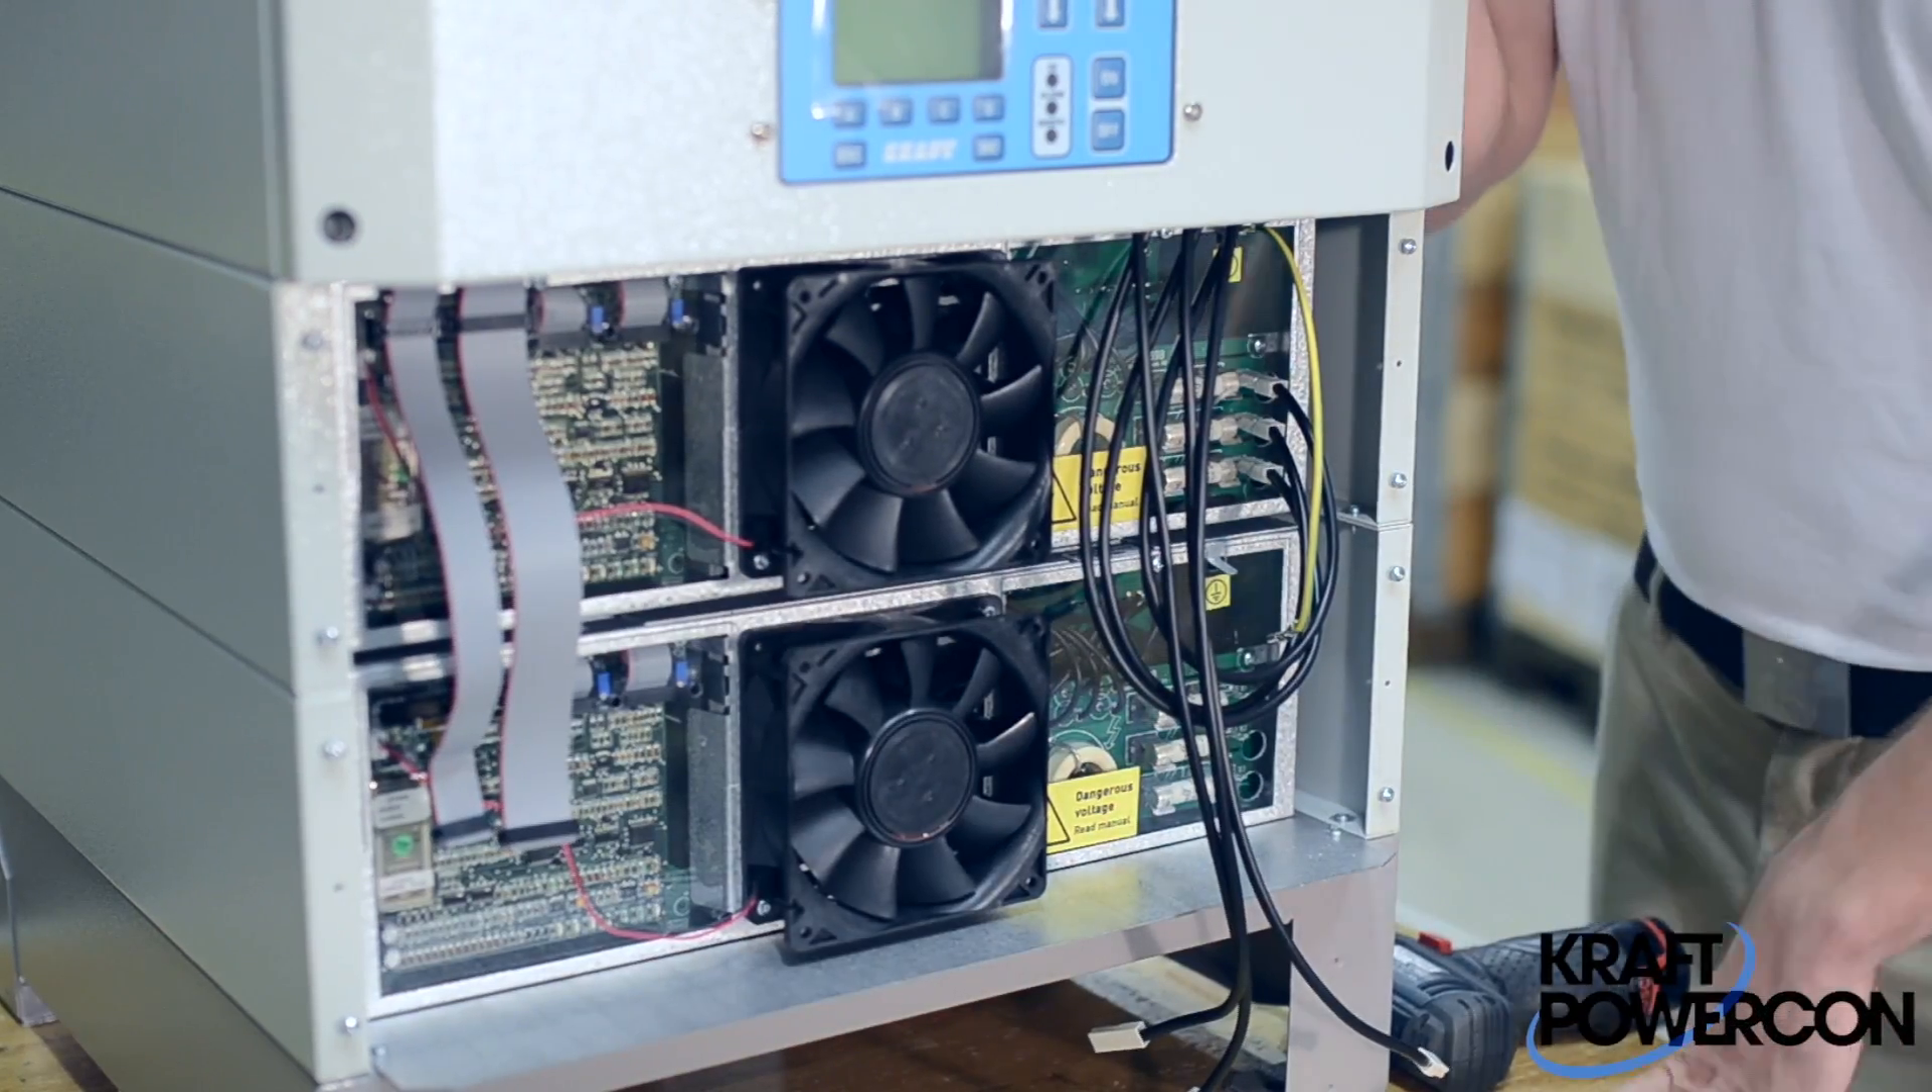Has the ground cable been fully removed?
No.